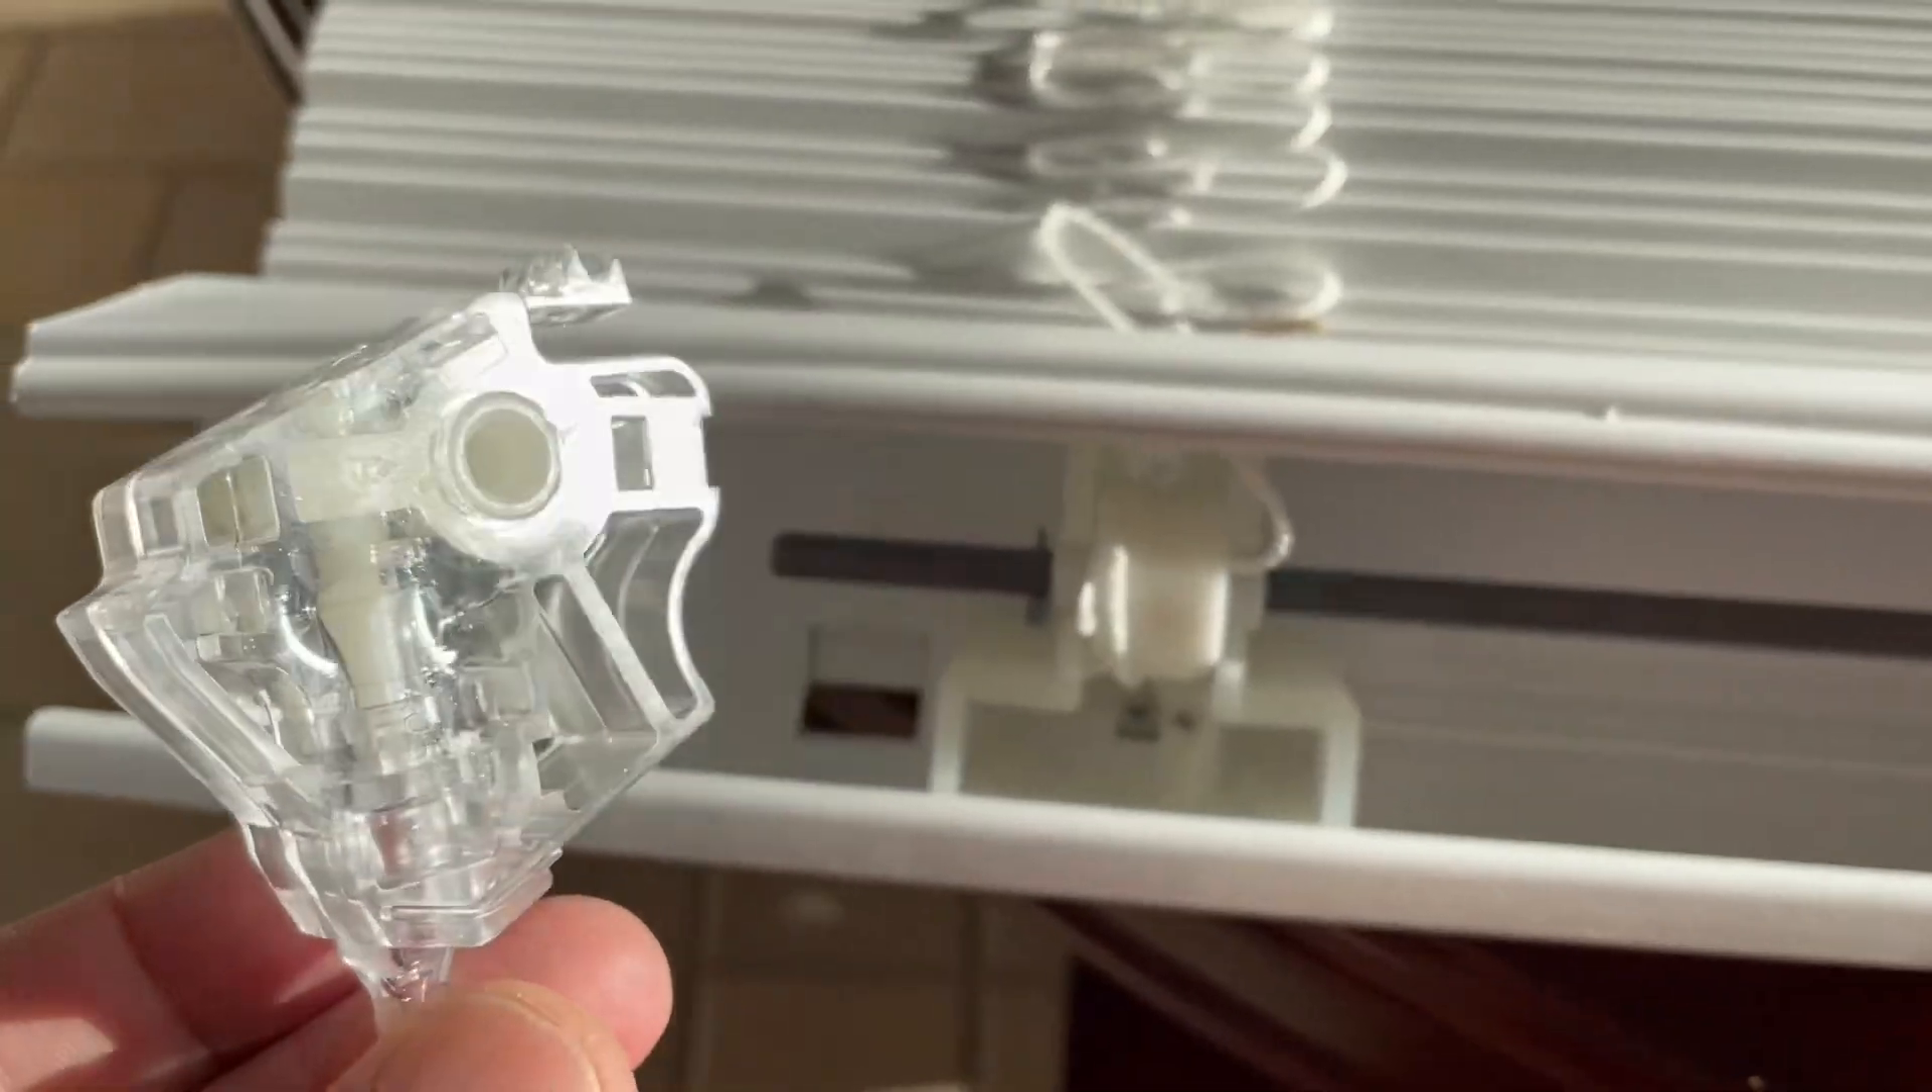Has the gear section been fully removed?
Yes.